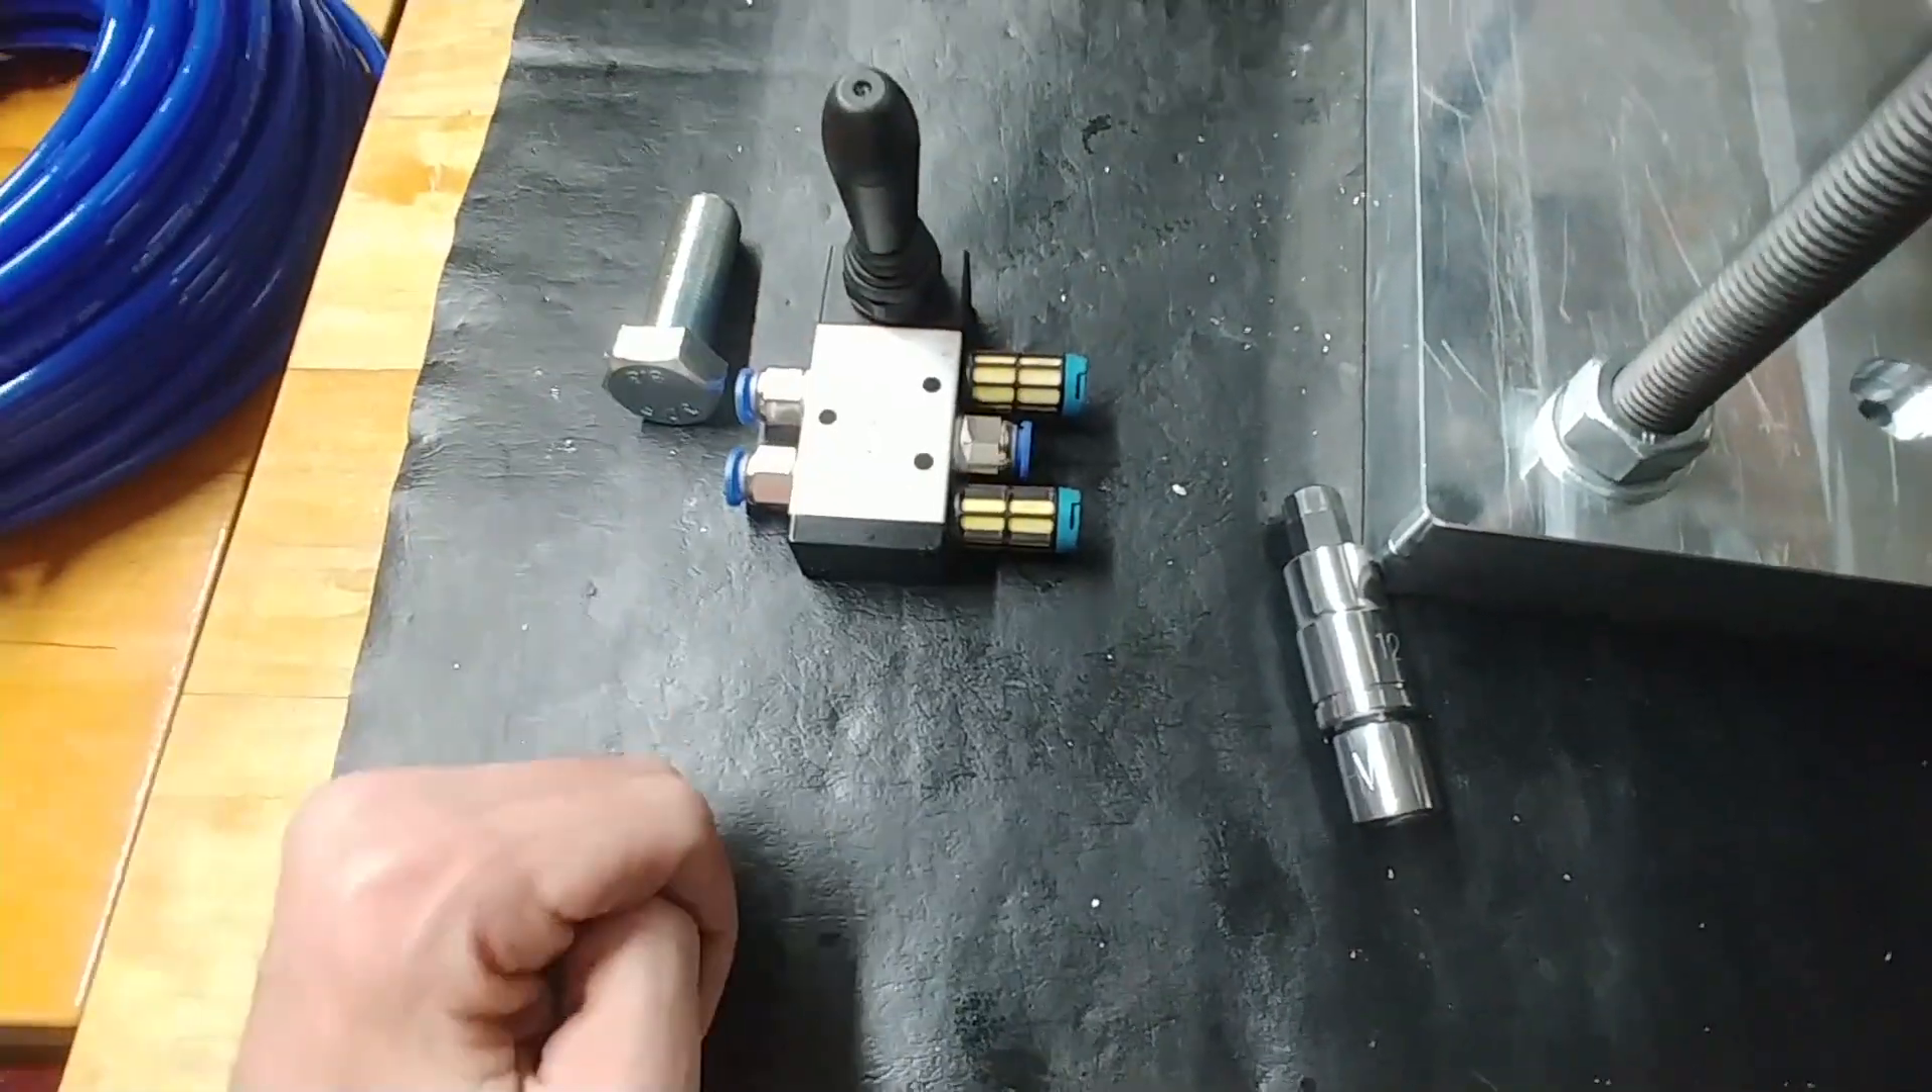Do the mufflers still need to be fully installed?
No.